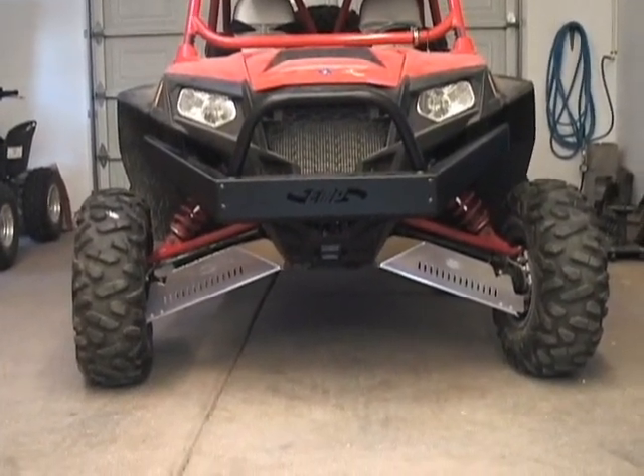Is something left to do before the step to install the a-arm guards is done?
No.